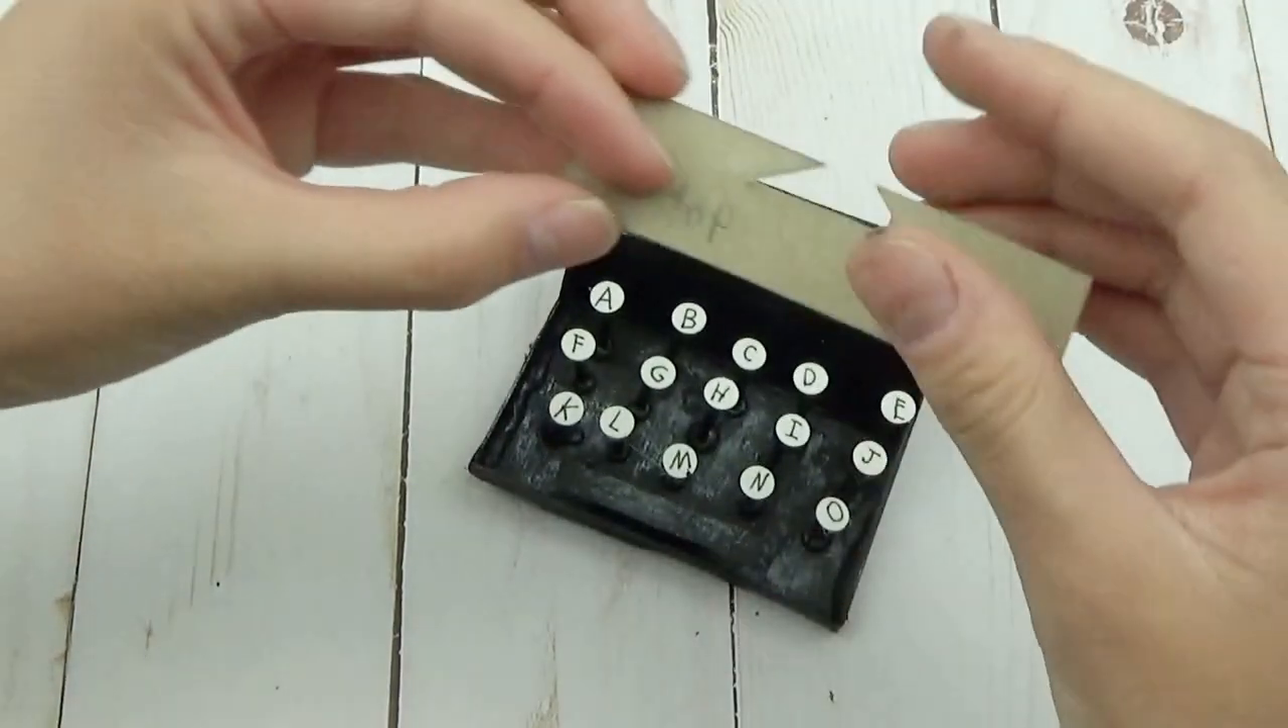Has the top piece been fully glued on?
No.